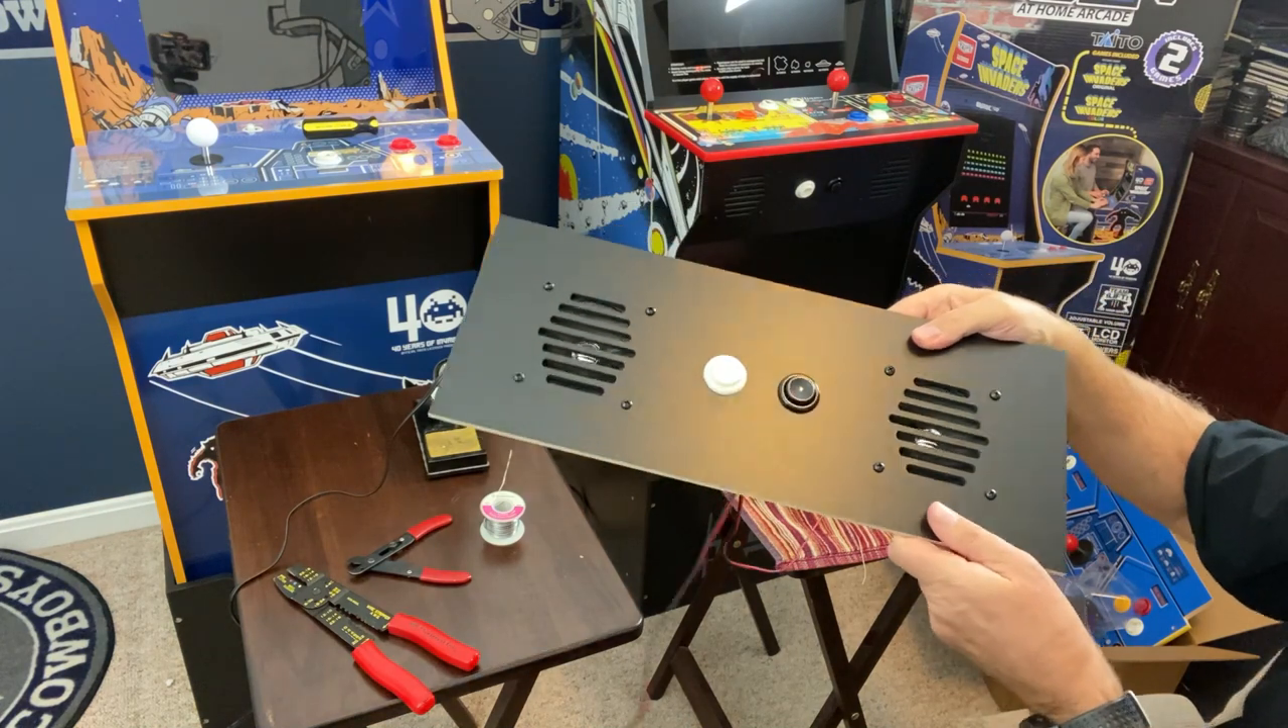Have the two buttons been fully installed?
Yes.